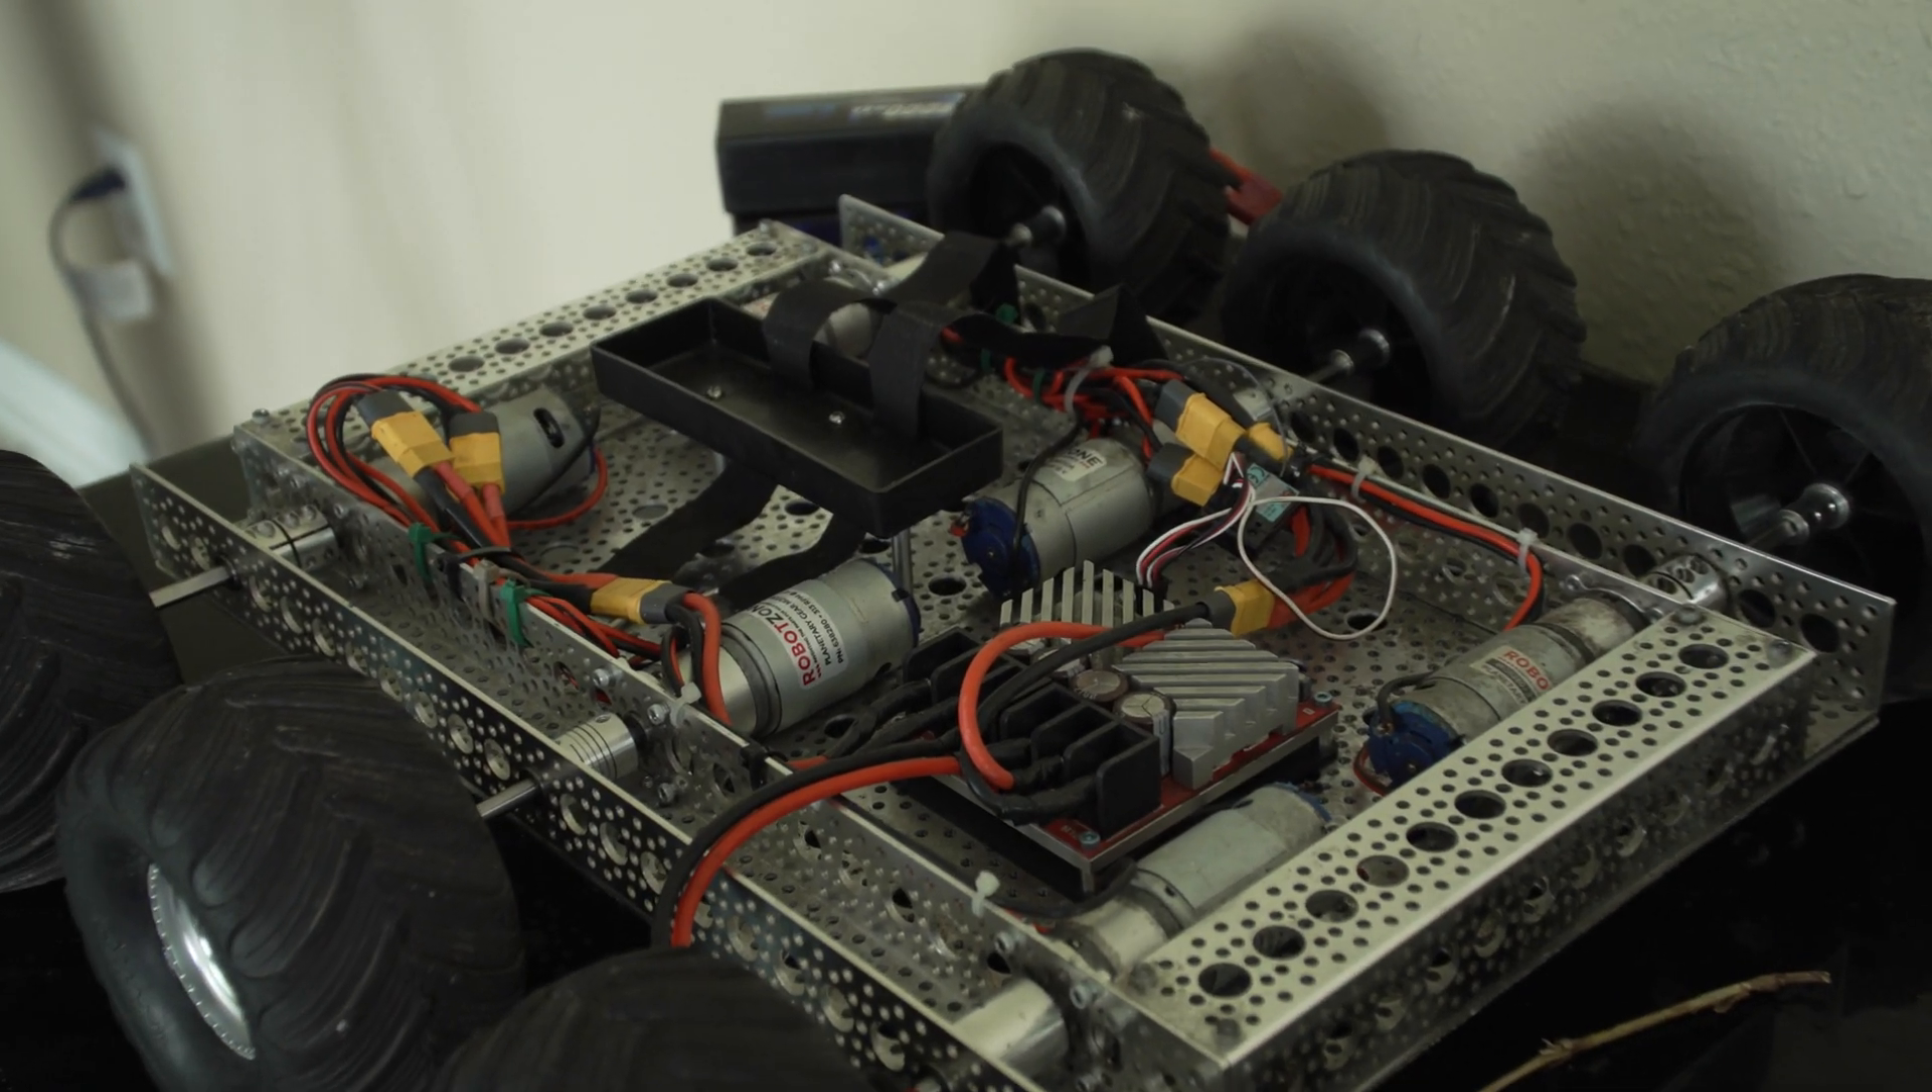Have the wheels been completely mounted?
Yes.